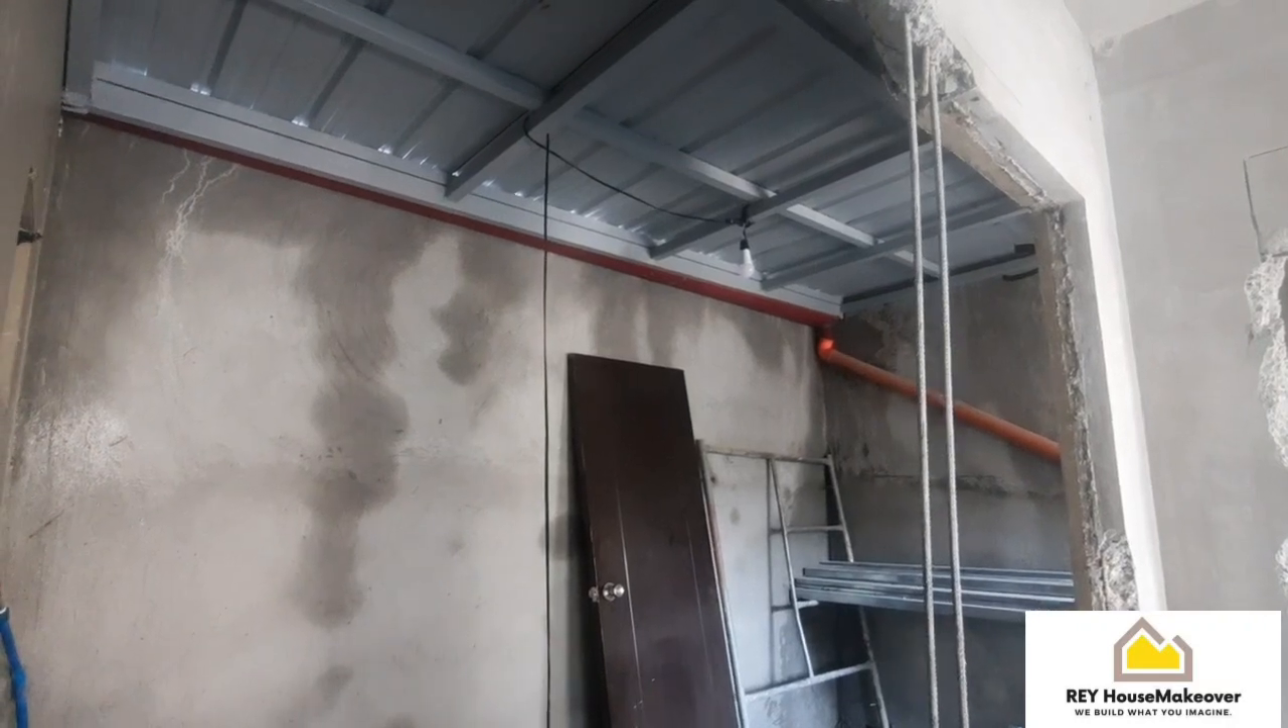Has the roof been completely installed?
Yes.